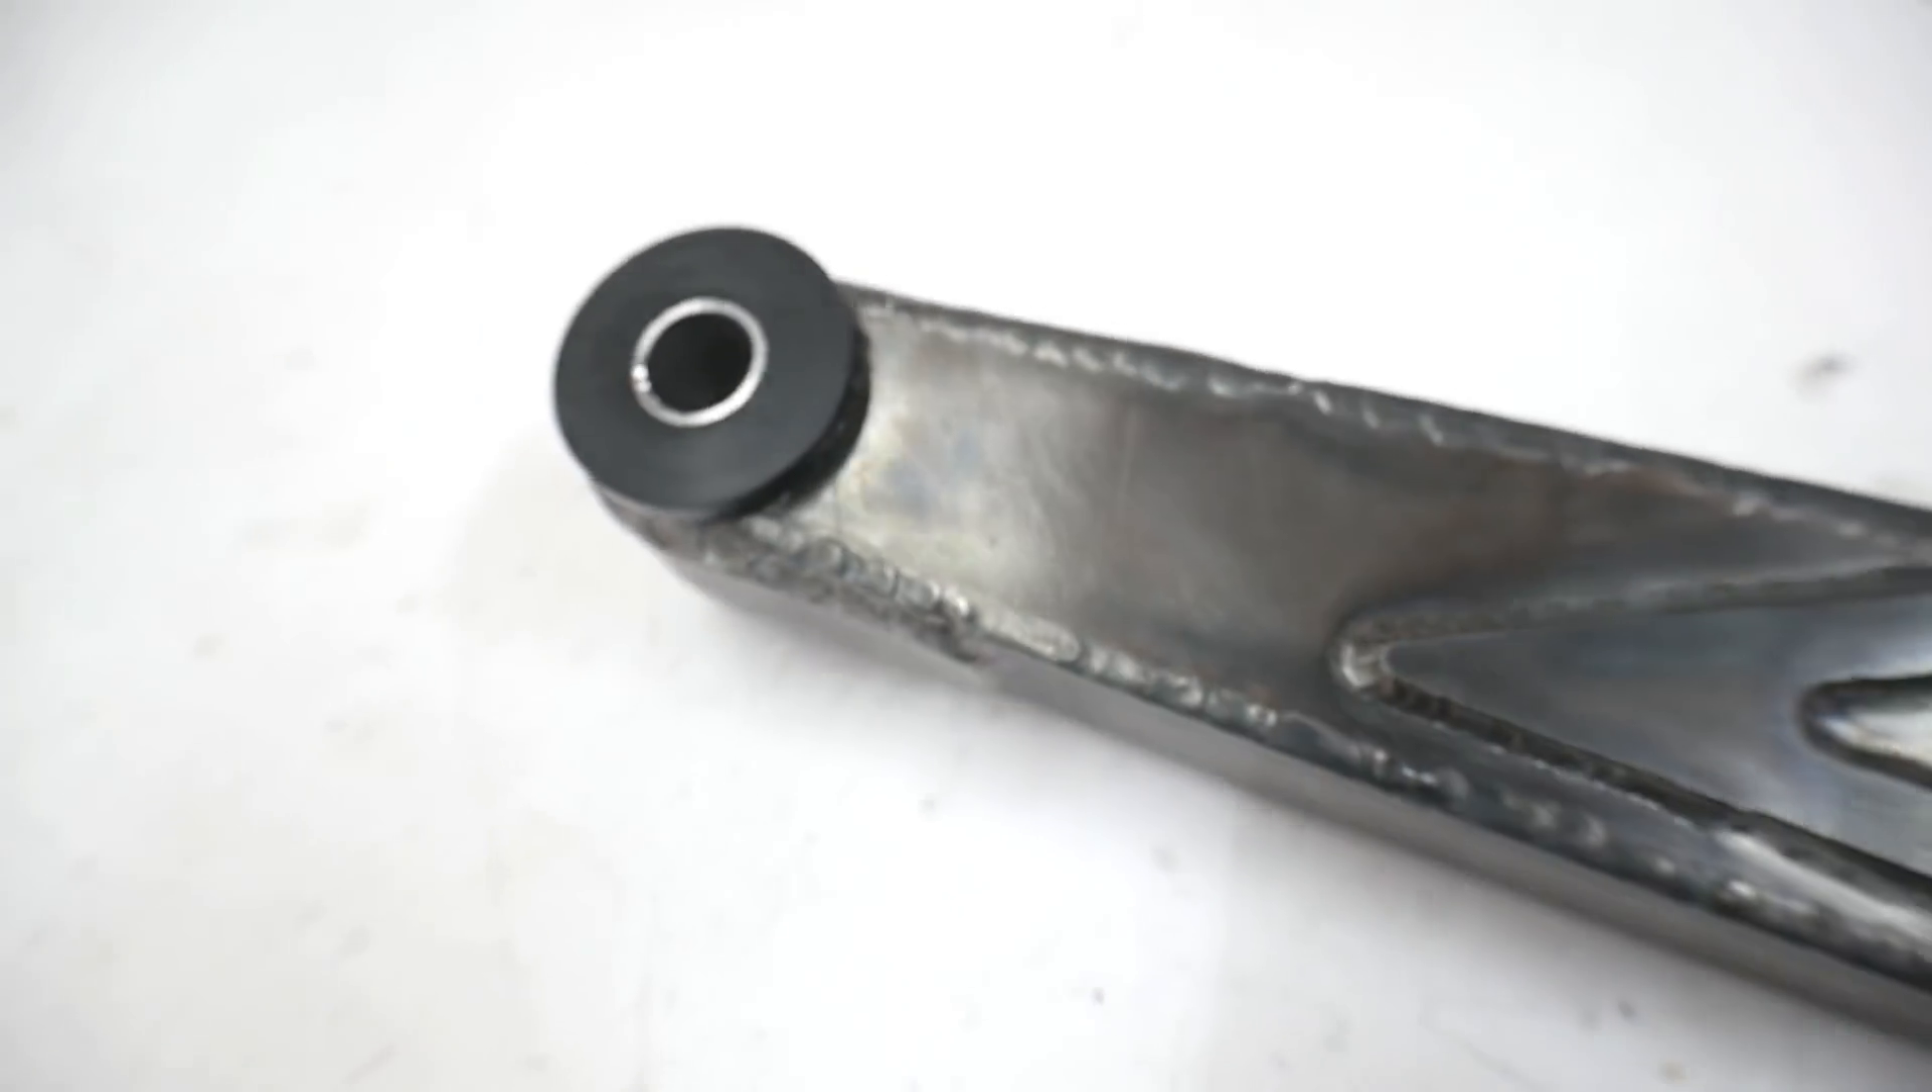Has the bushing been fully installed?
Yes.